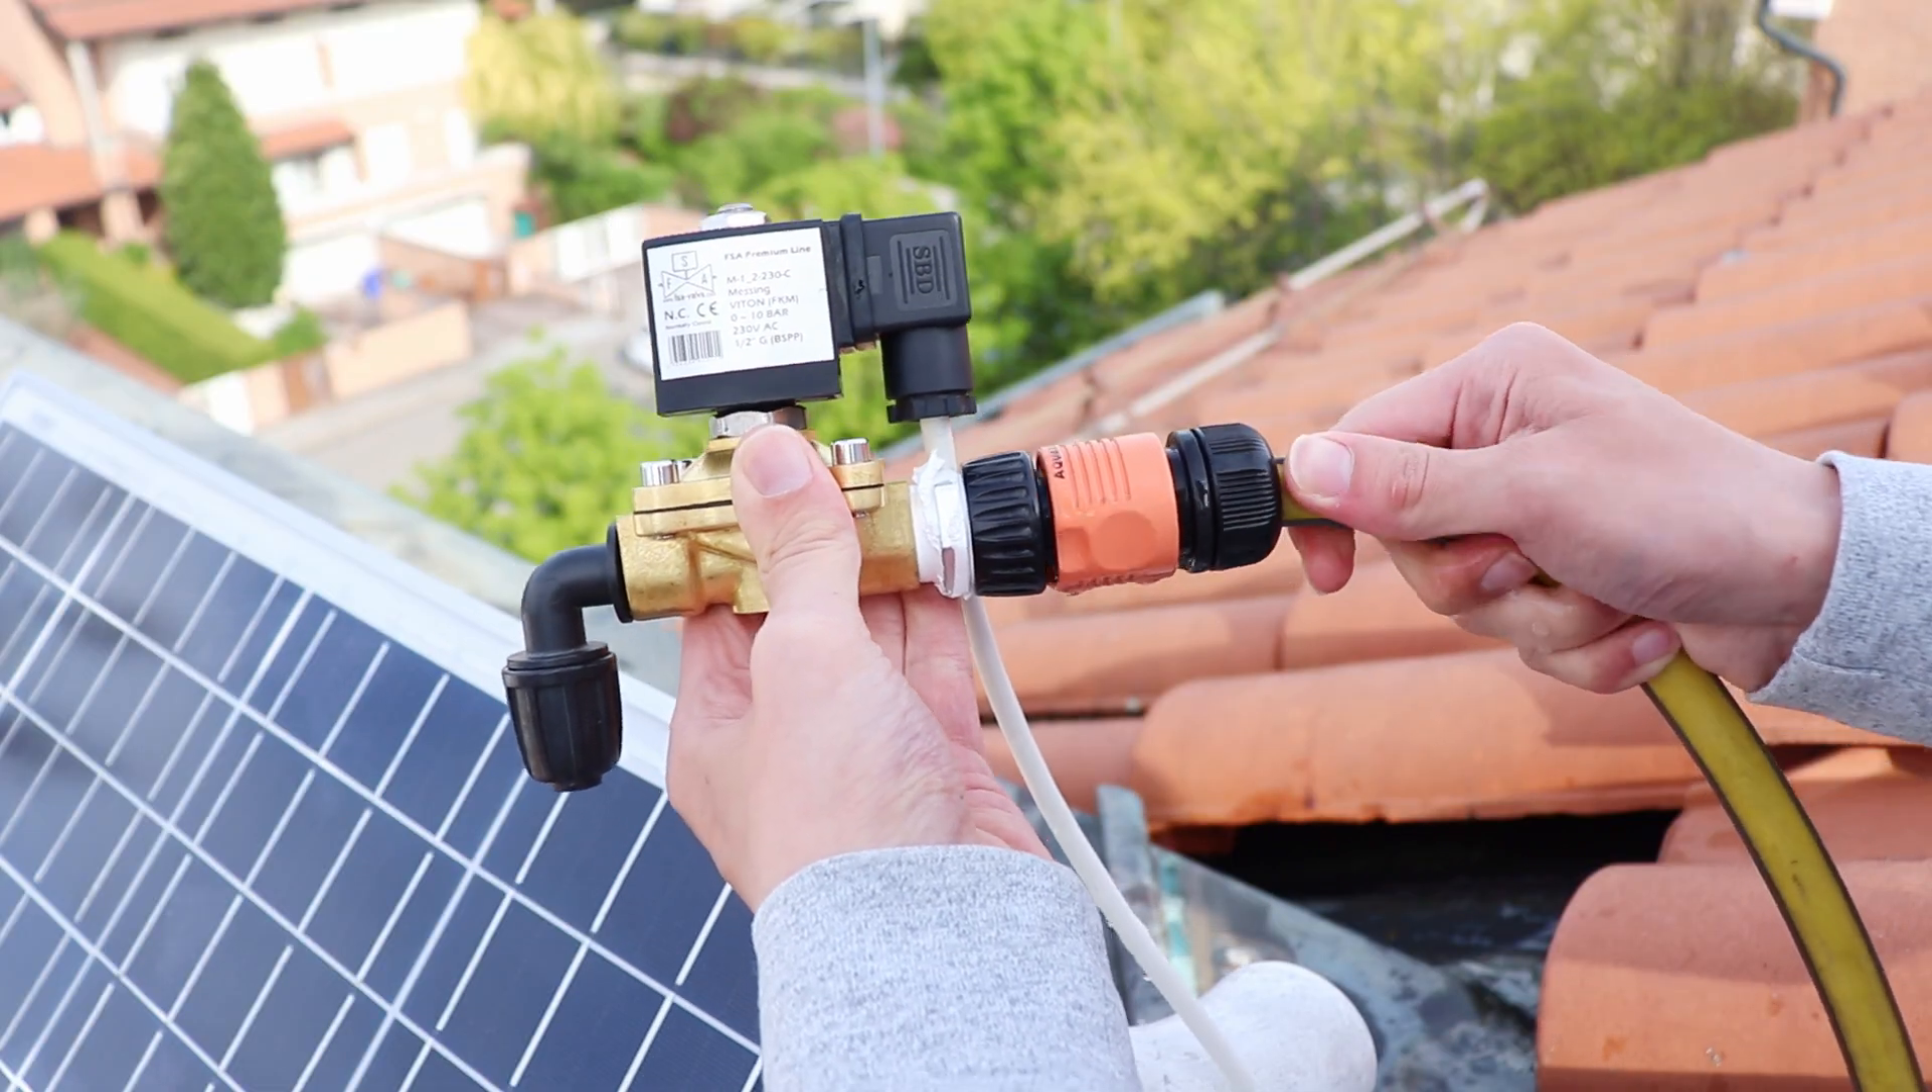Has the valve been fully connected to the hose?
Yes.